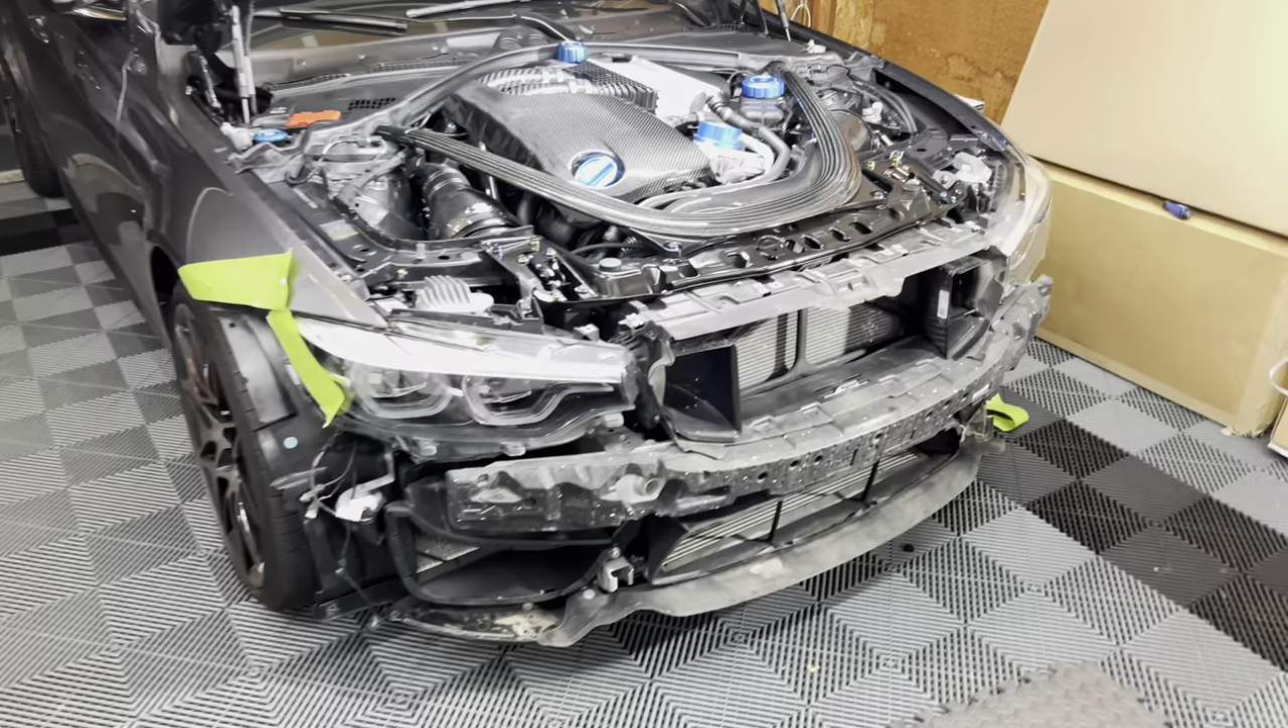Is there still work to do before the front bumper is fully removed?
No.